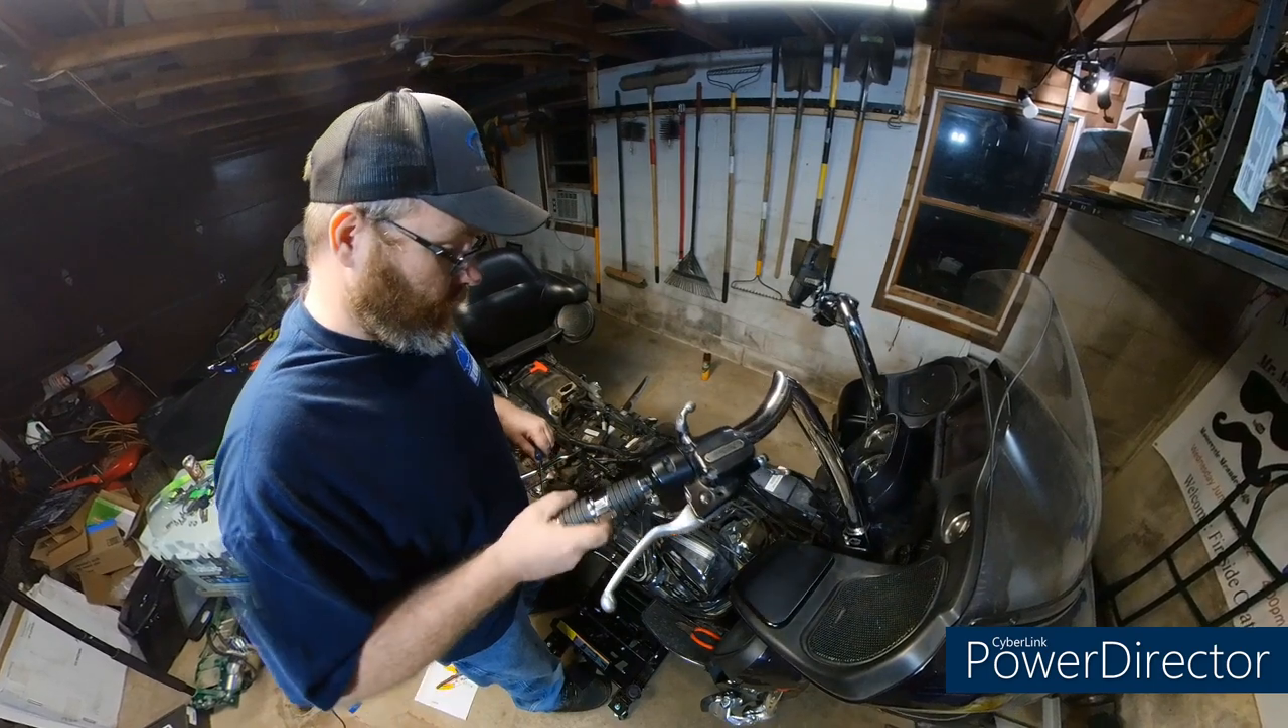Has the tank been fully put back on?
No.